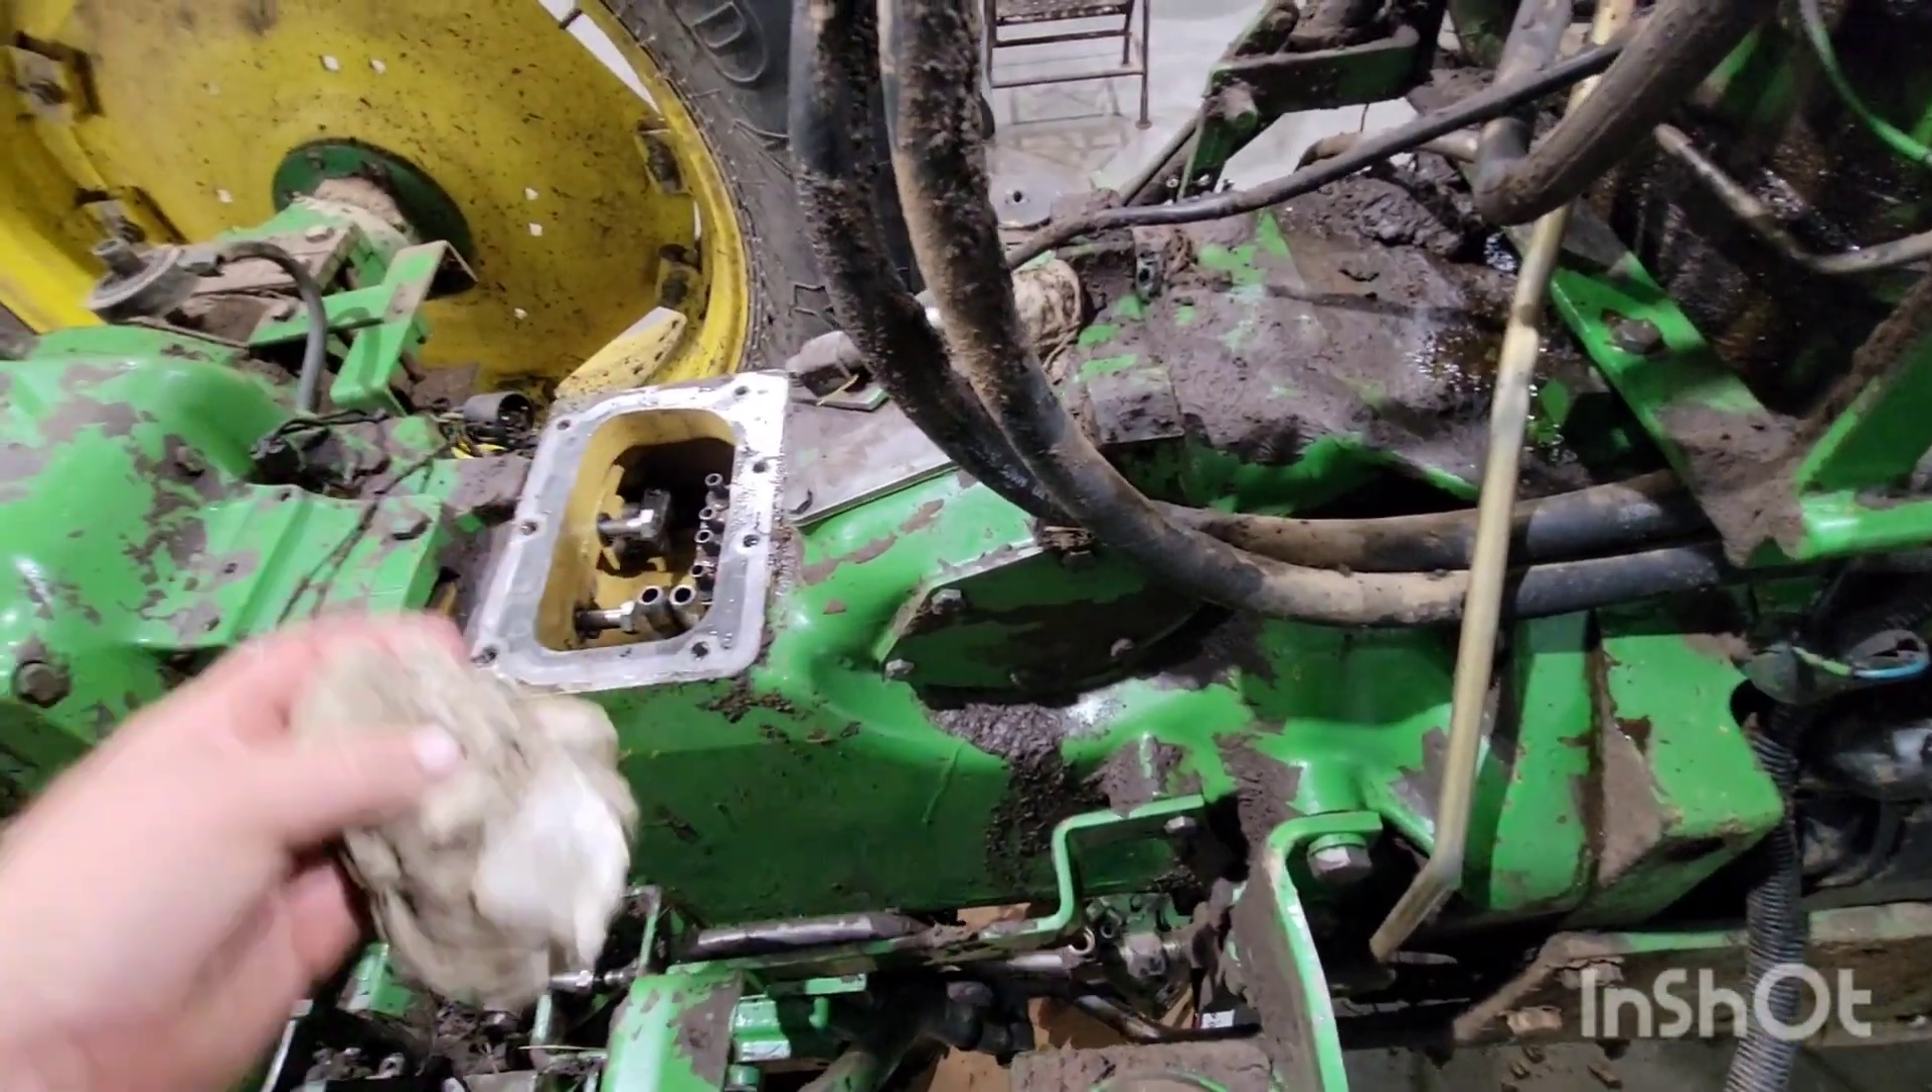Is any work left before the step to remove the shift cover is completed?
No.